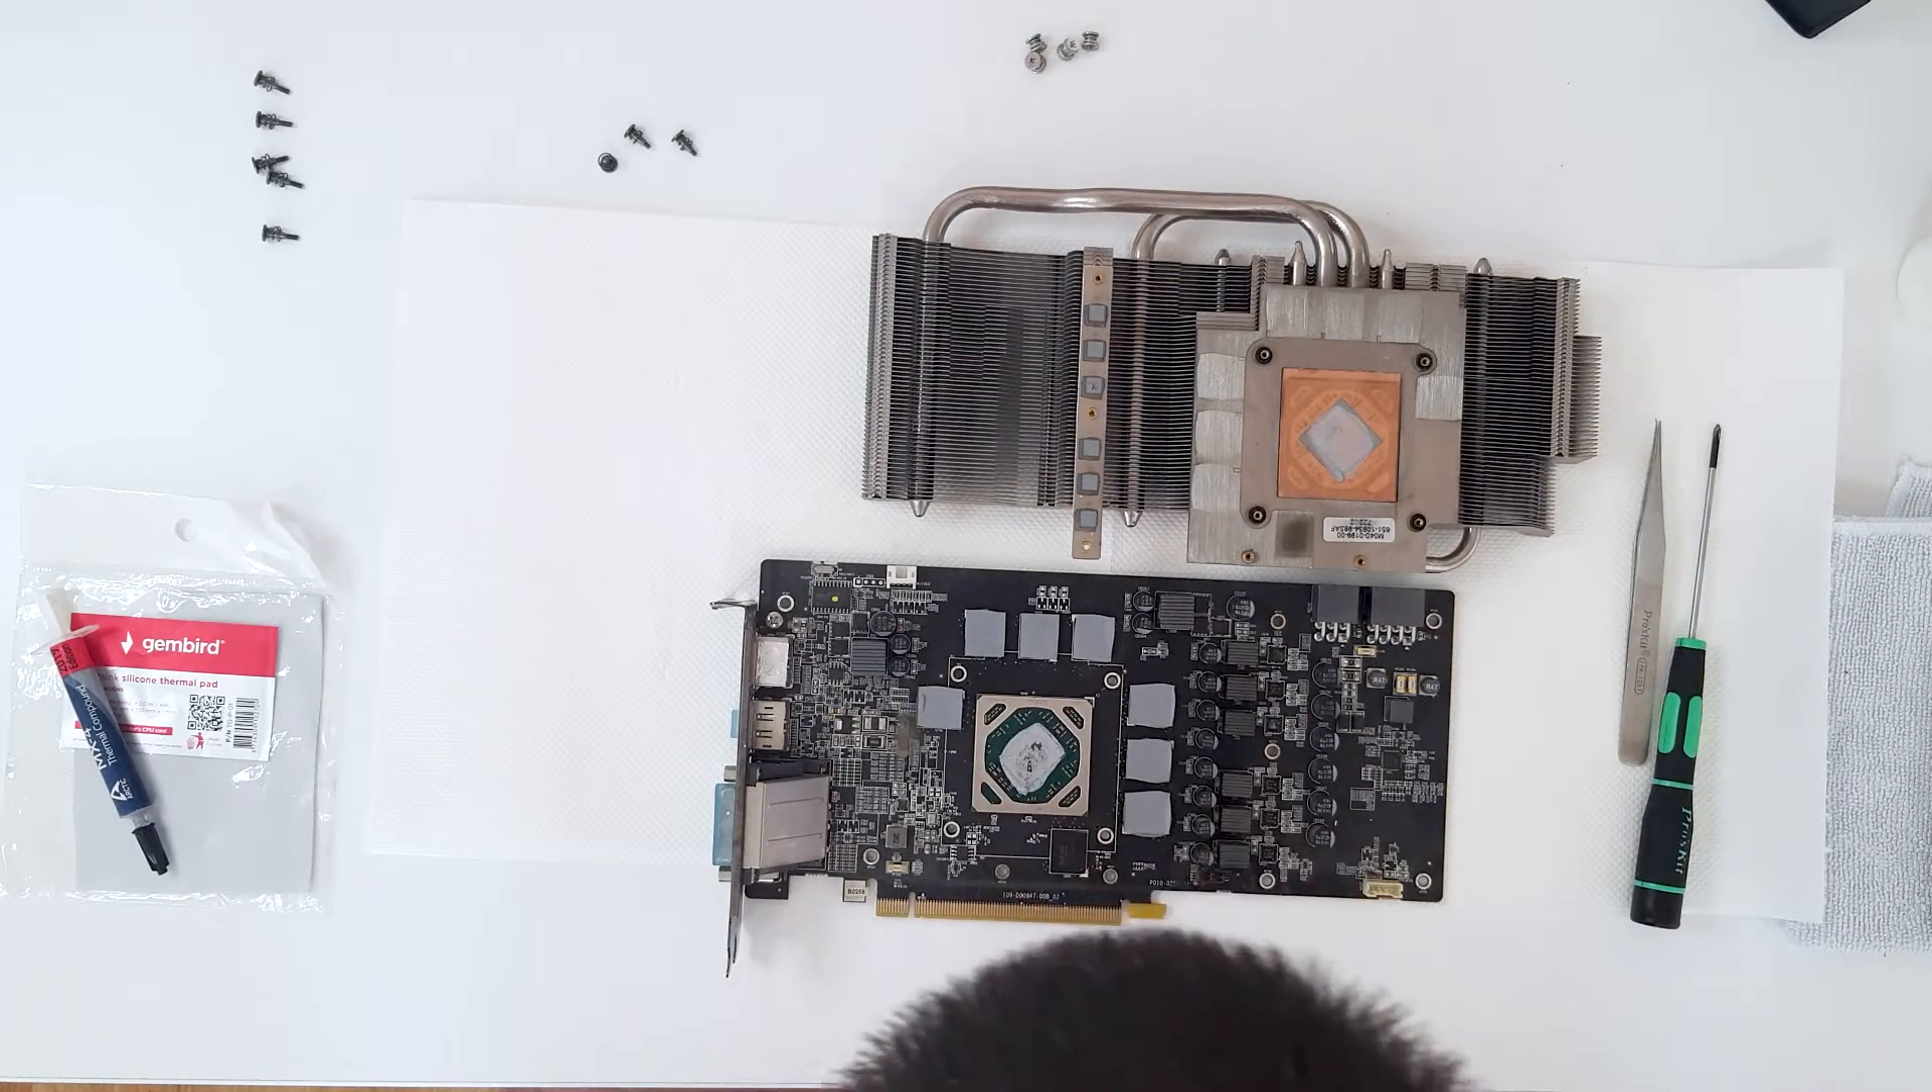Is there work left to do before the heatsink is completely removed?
No.